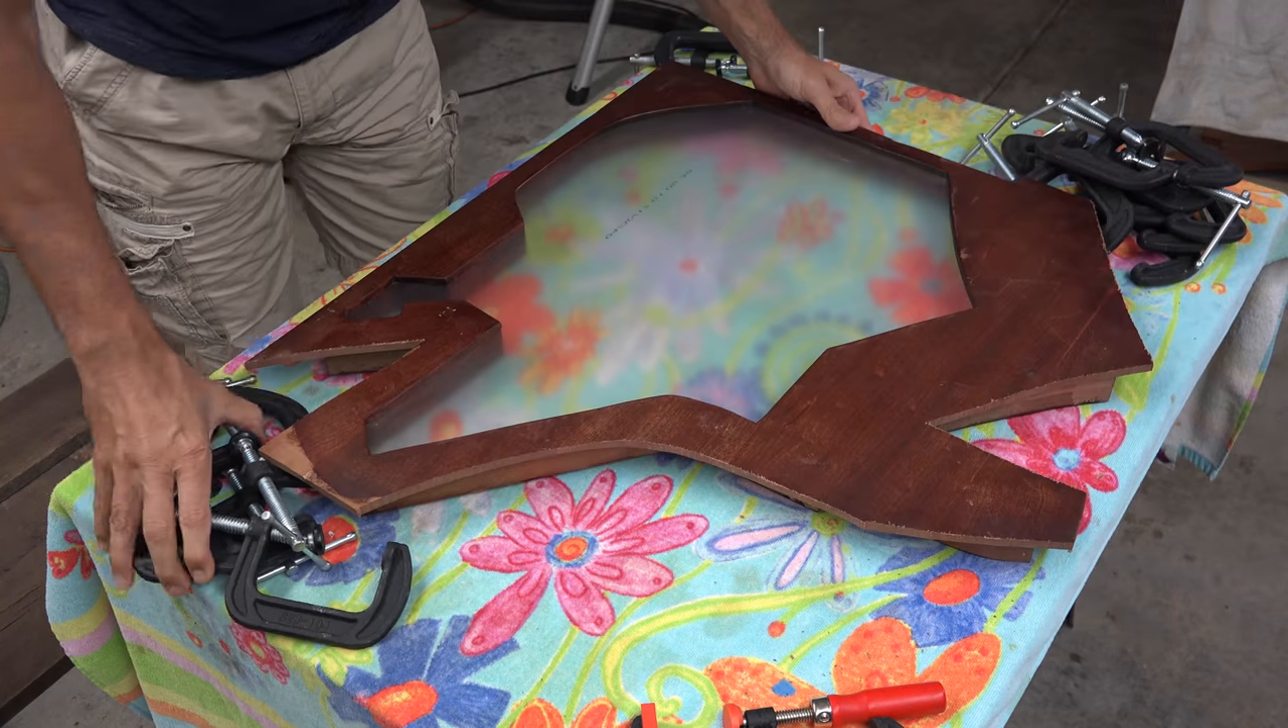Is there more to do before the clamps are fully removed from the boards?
No.